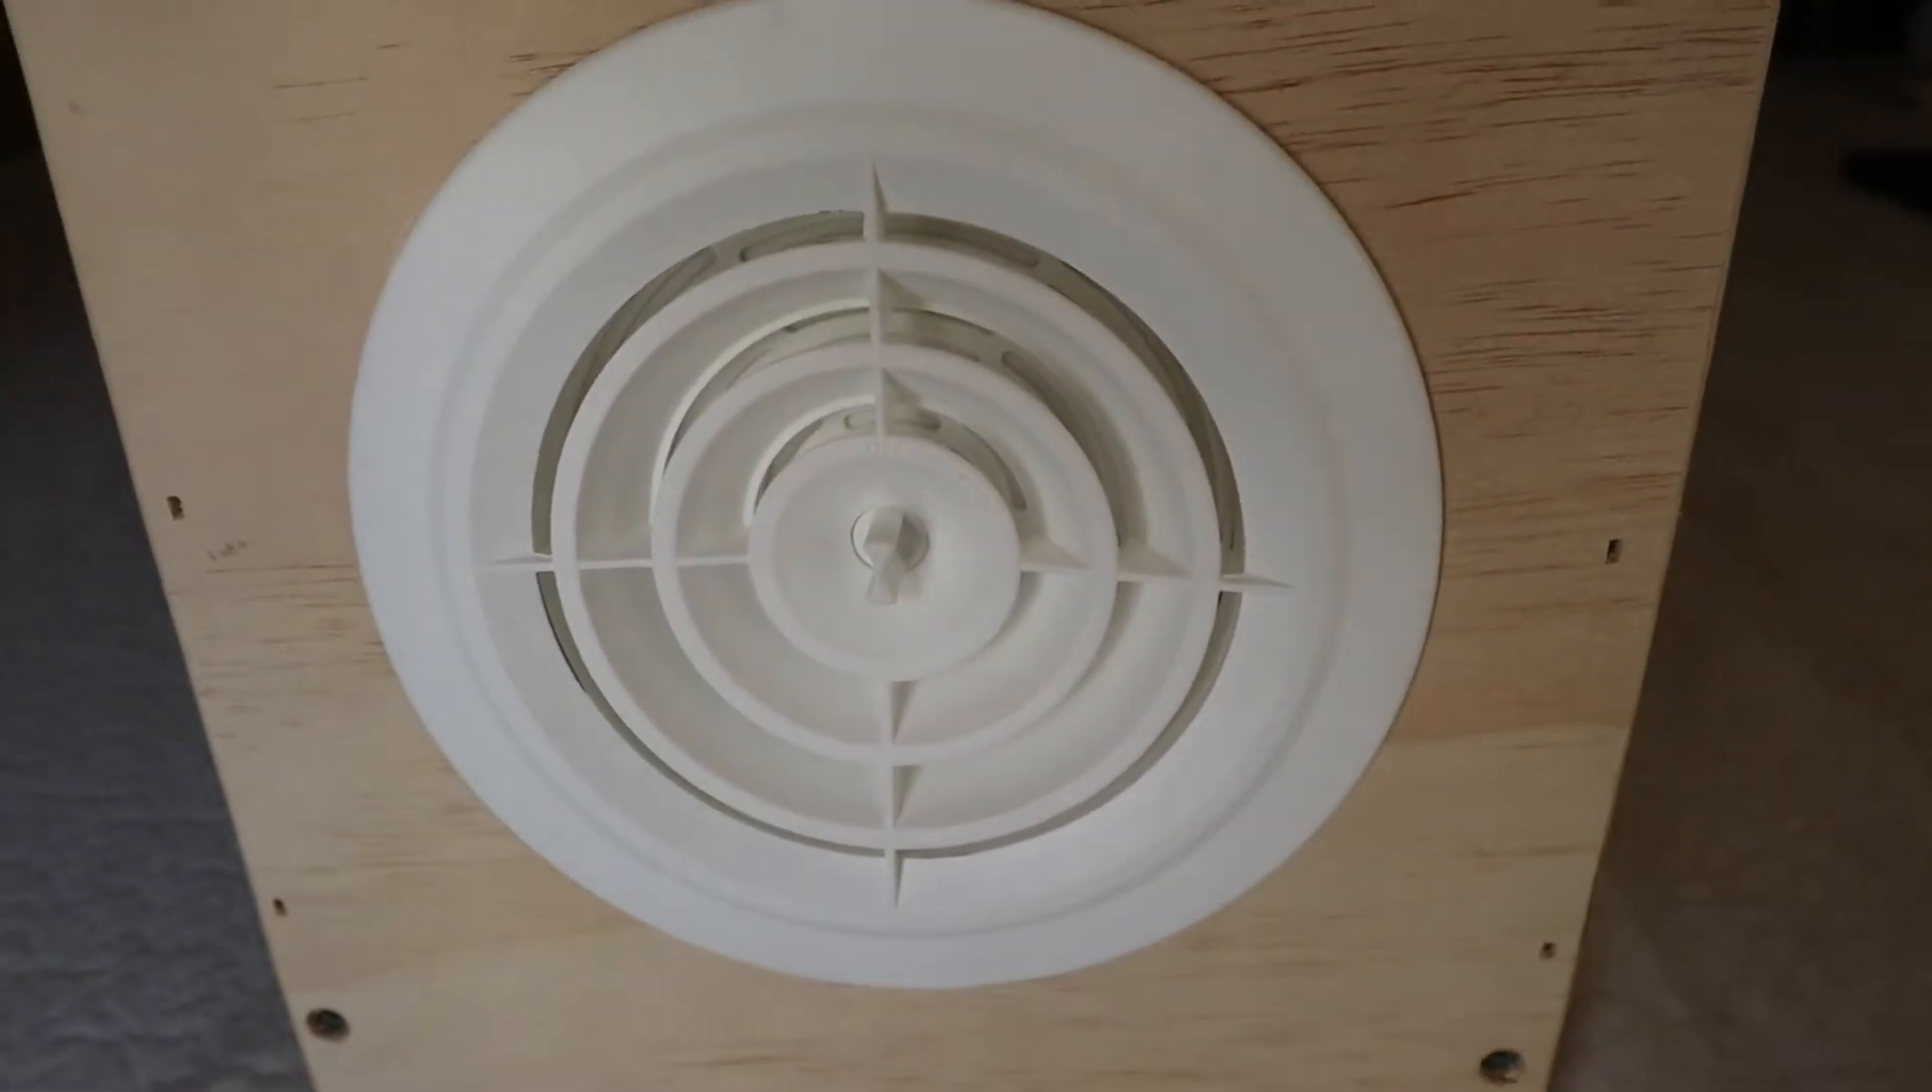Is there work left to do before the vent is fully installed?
No.